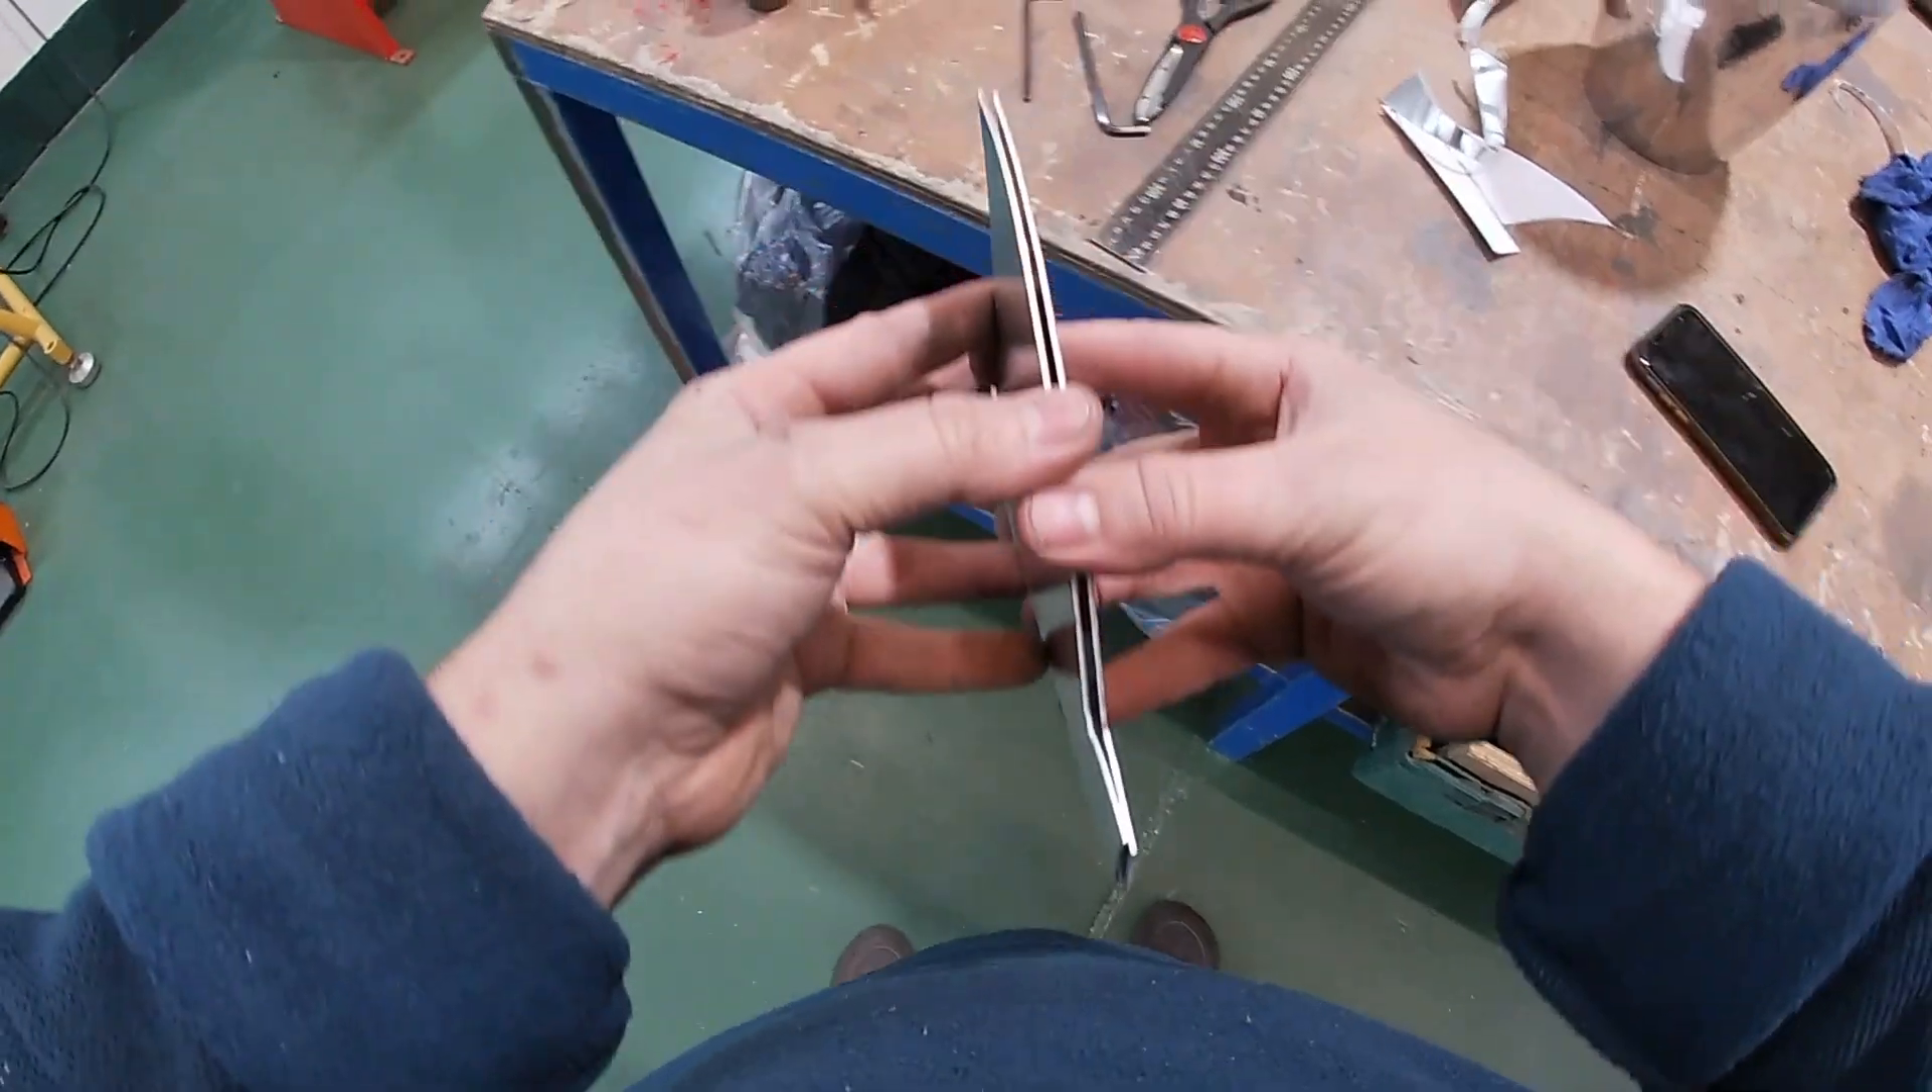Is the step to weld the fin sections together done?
No.